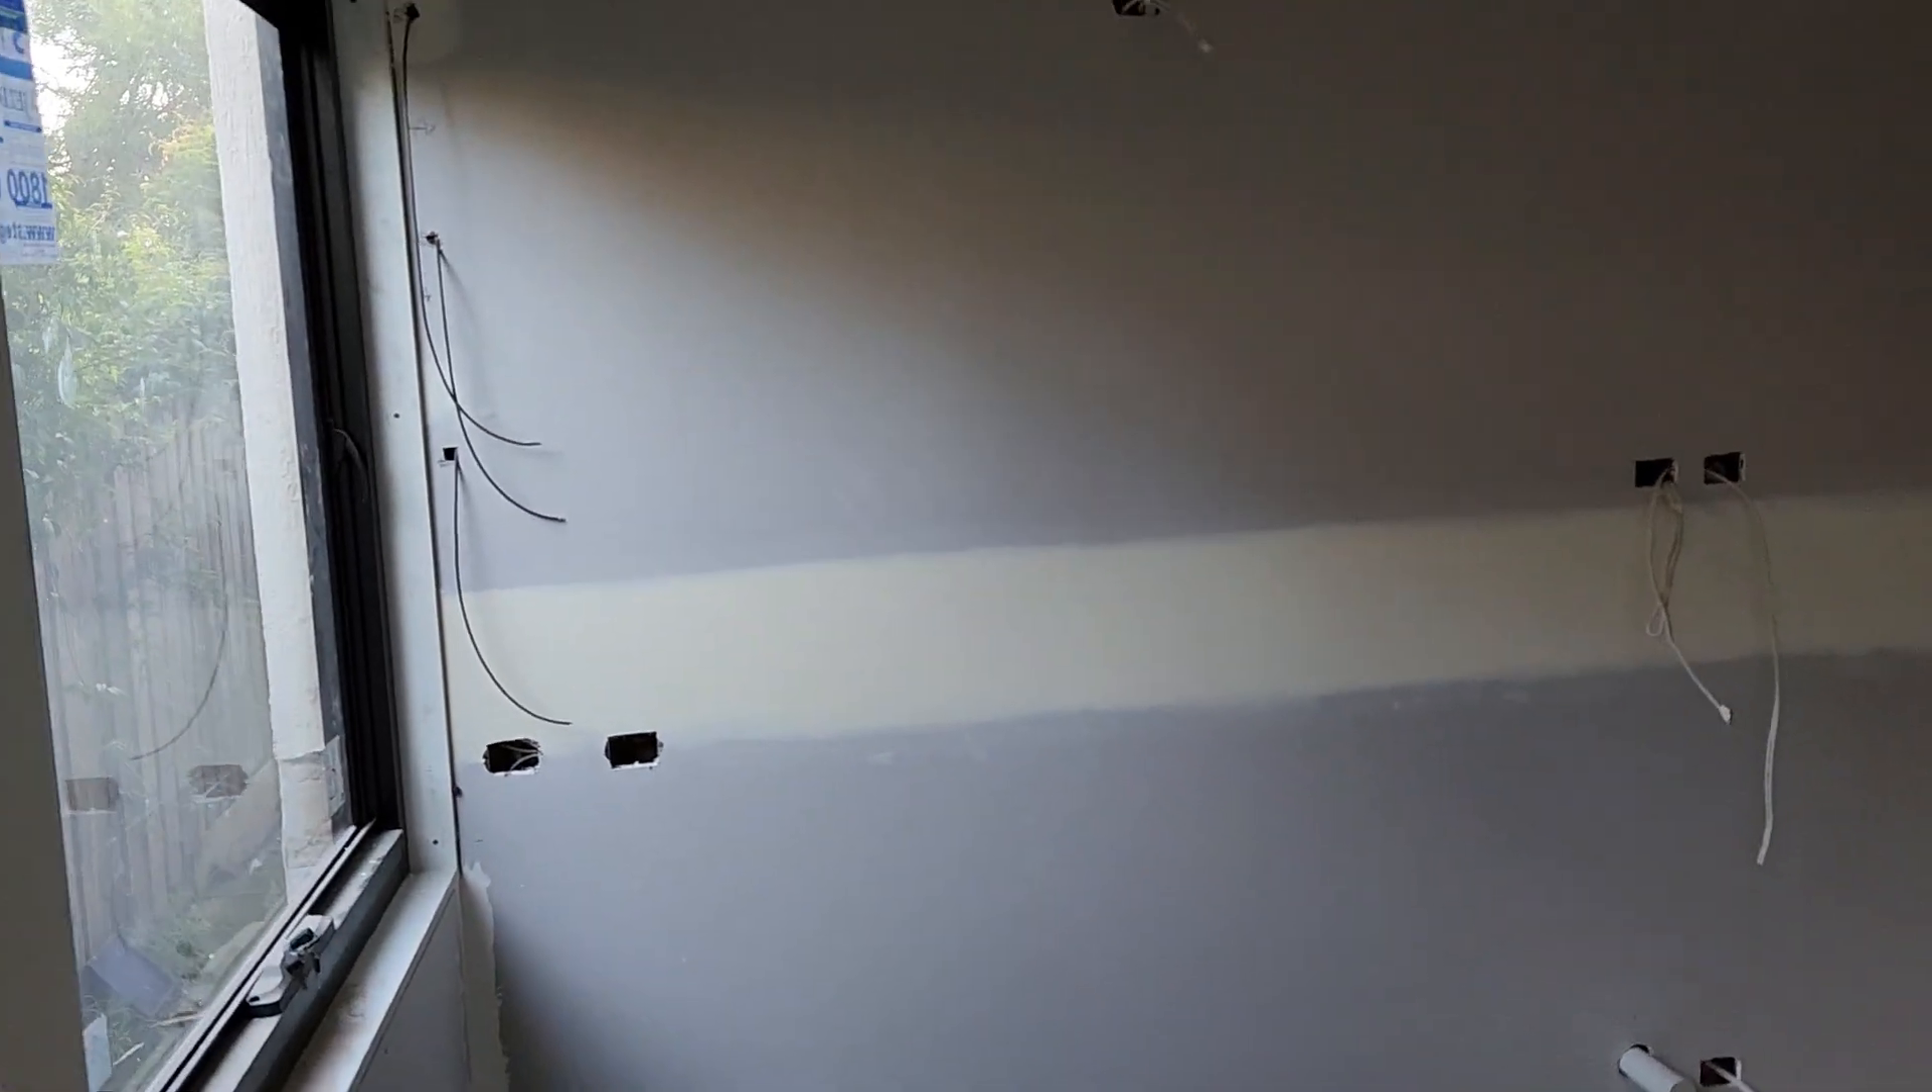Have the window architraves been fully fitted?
No.